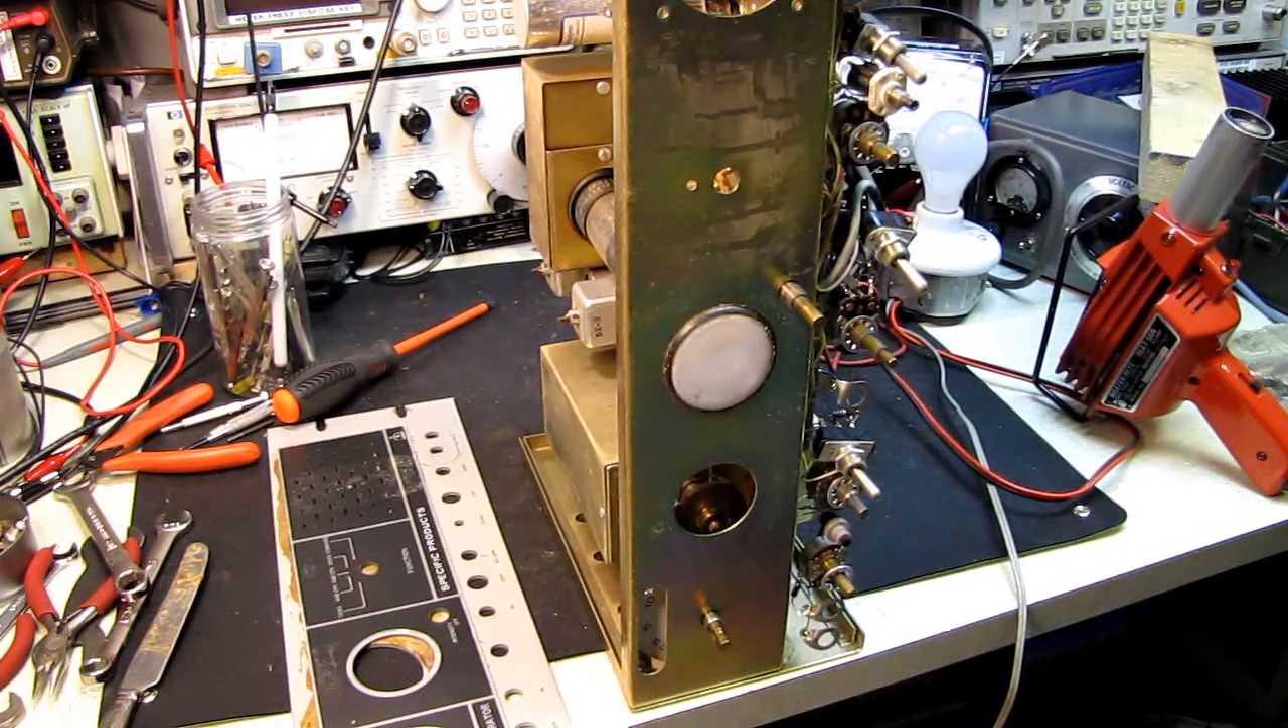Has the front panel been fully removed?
Yes.